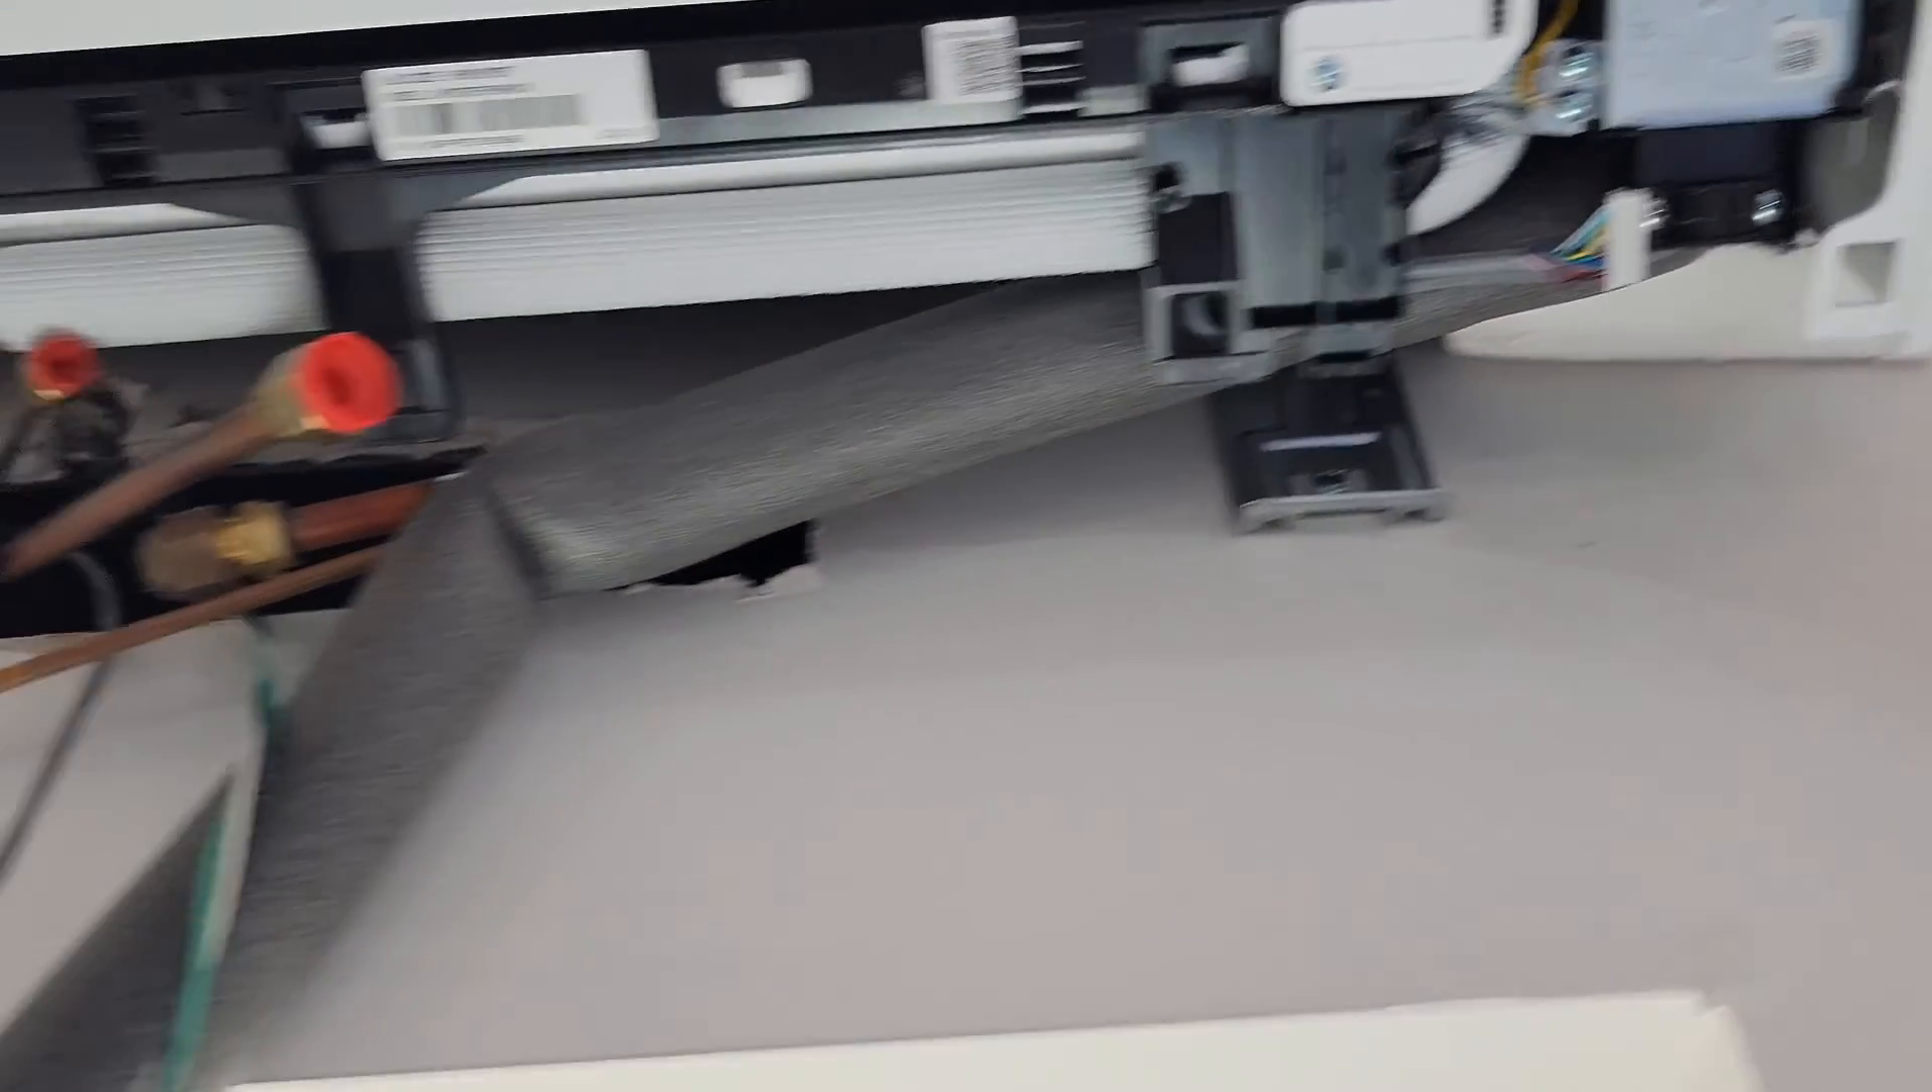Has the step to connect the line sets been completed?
No.